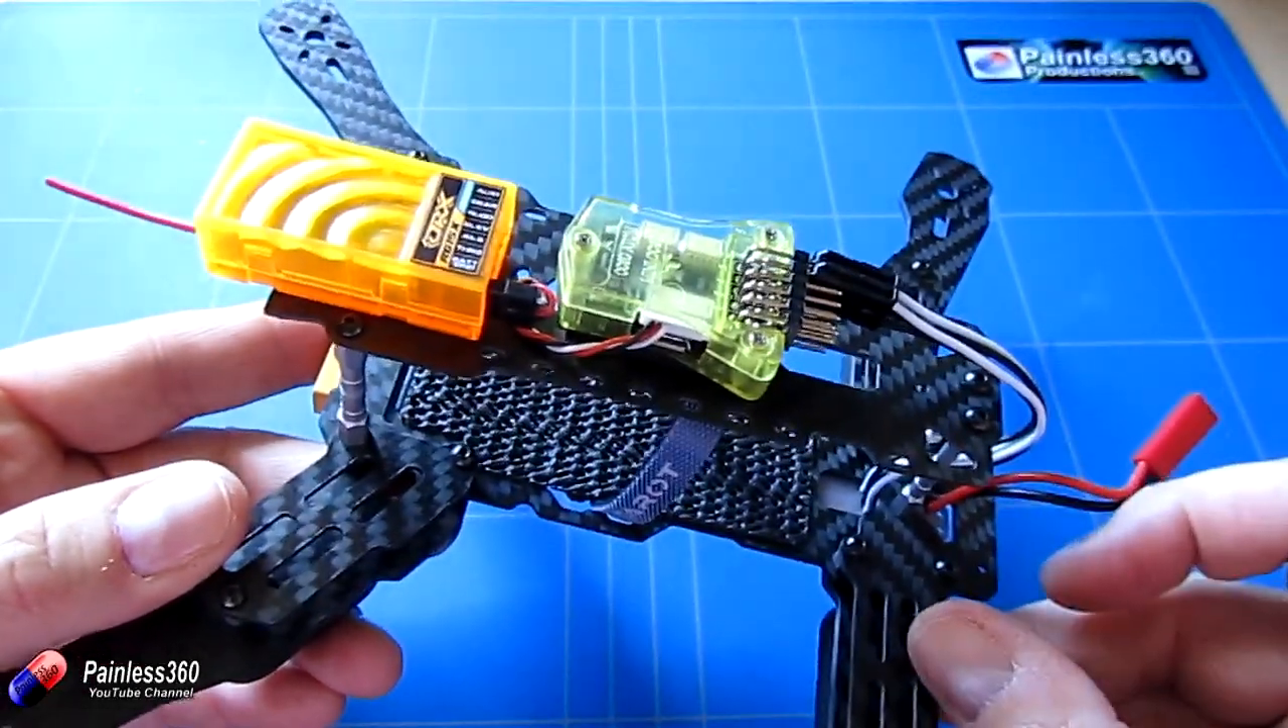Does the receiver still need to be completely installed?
No.